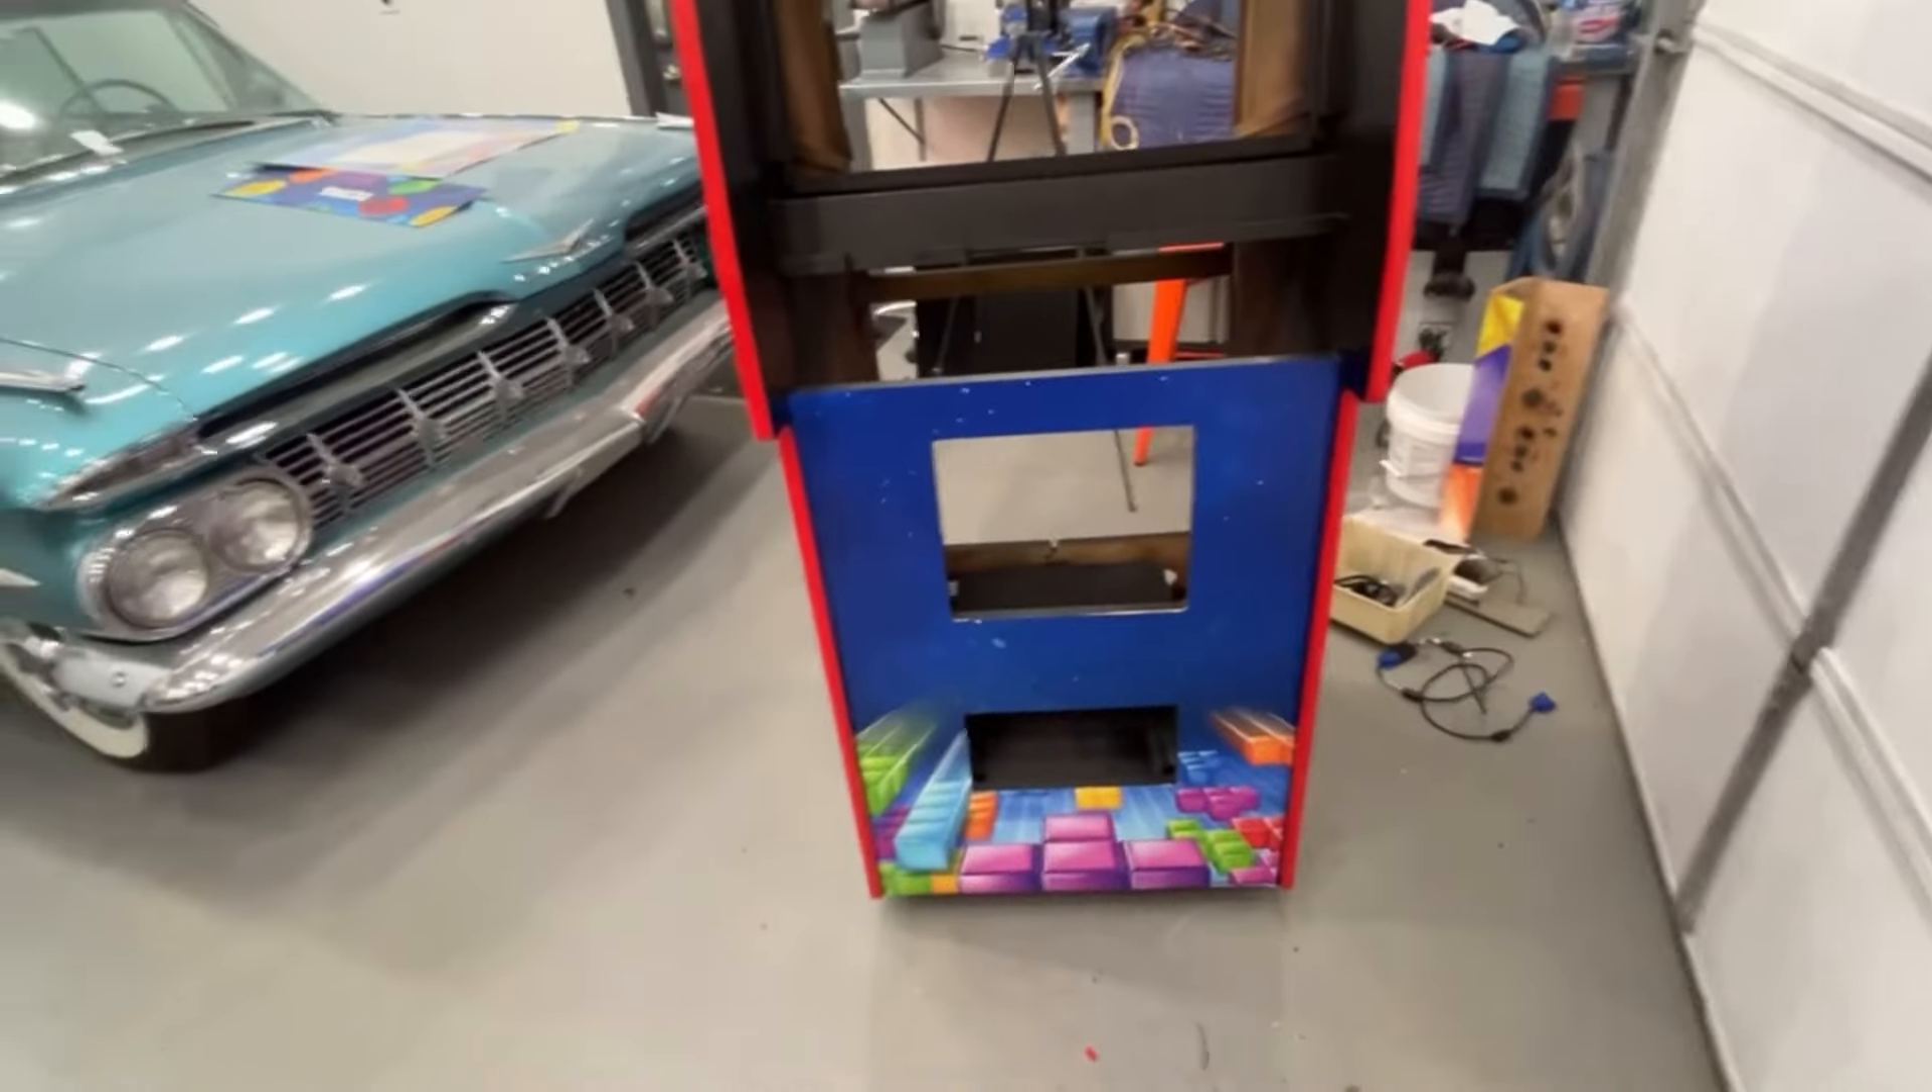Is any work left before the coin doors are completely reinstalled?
Yes.